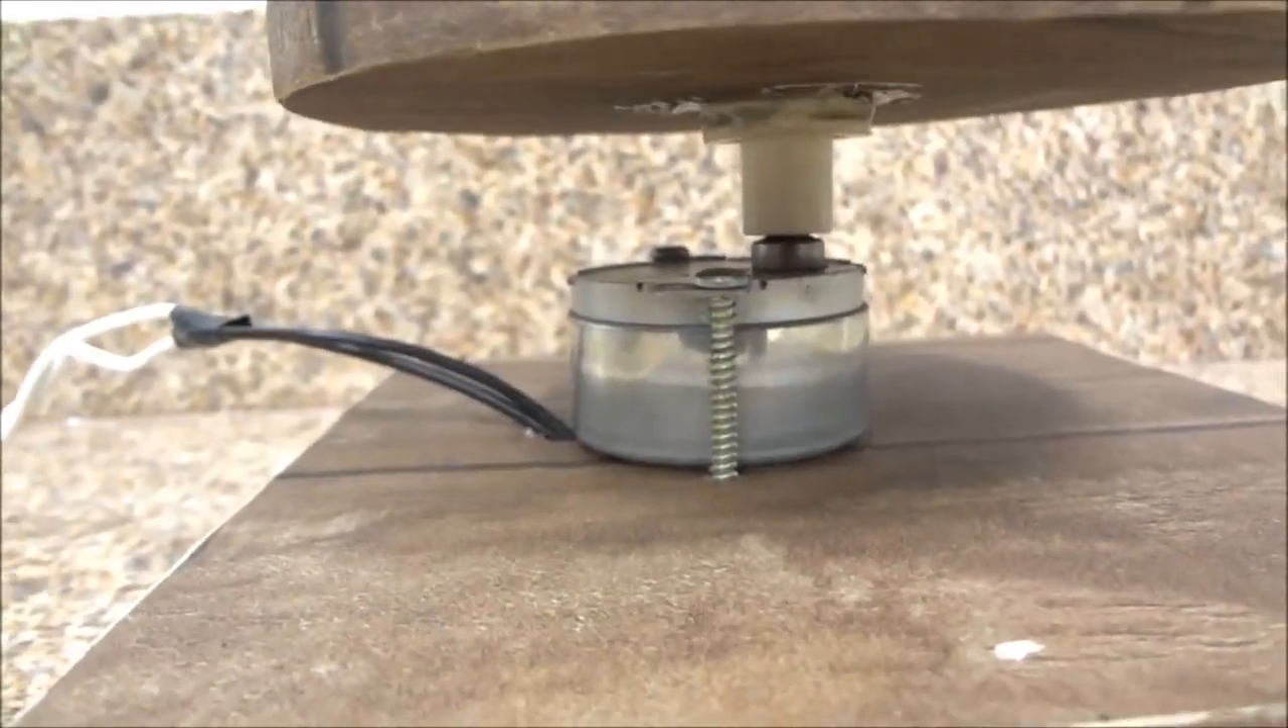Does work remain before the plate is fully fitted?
No.